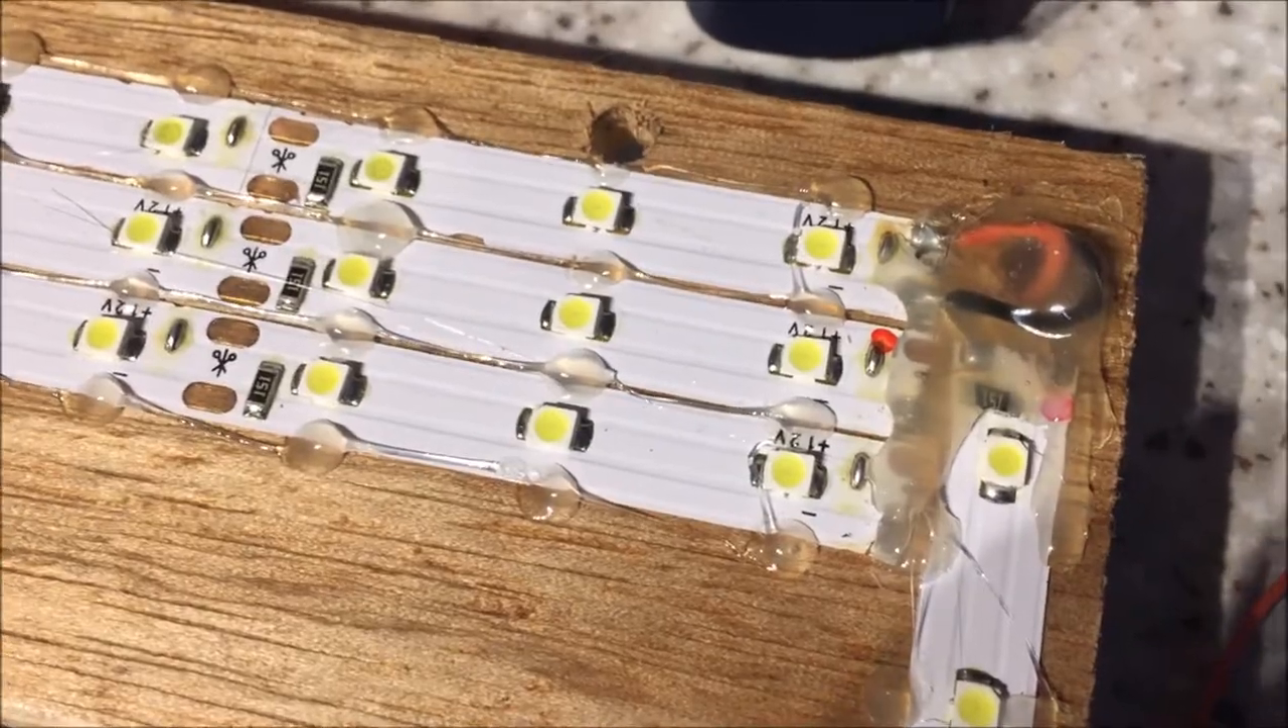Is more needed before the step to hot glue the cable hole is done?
No.